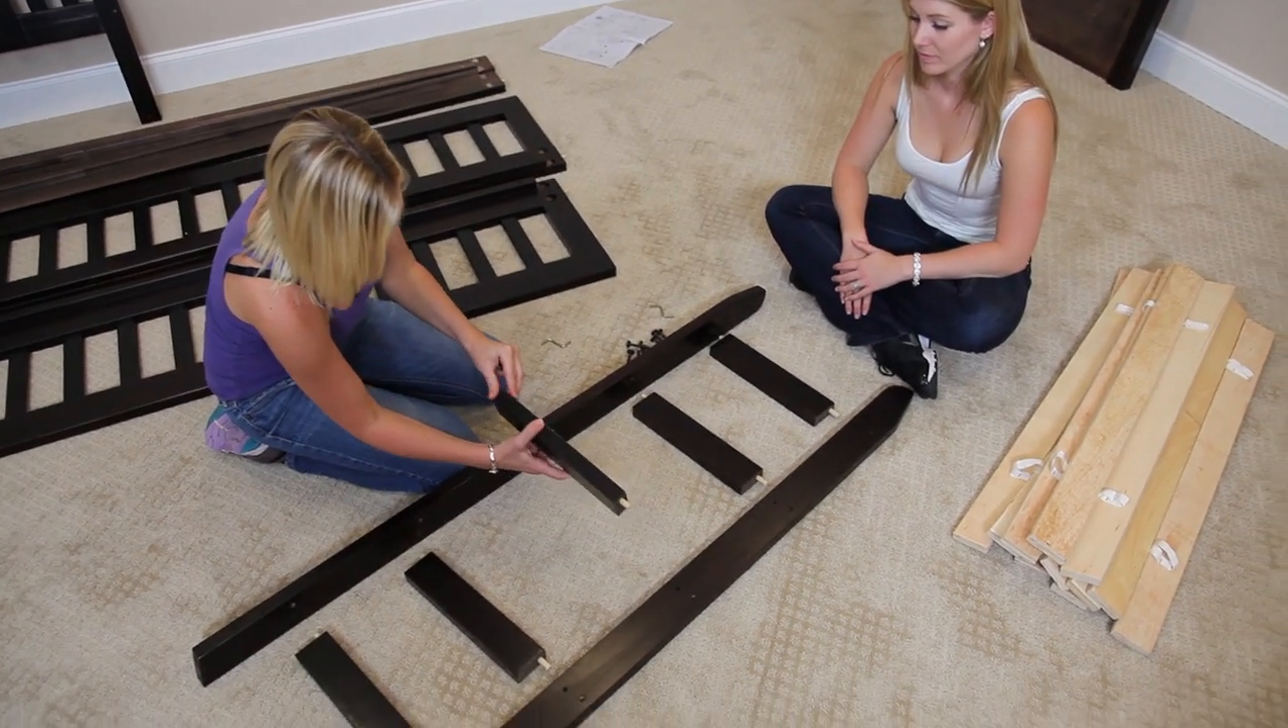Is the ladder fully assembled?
No.